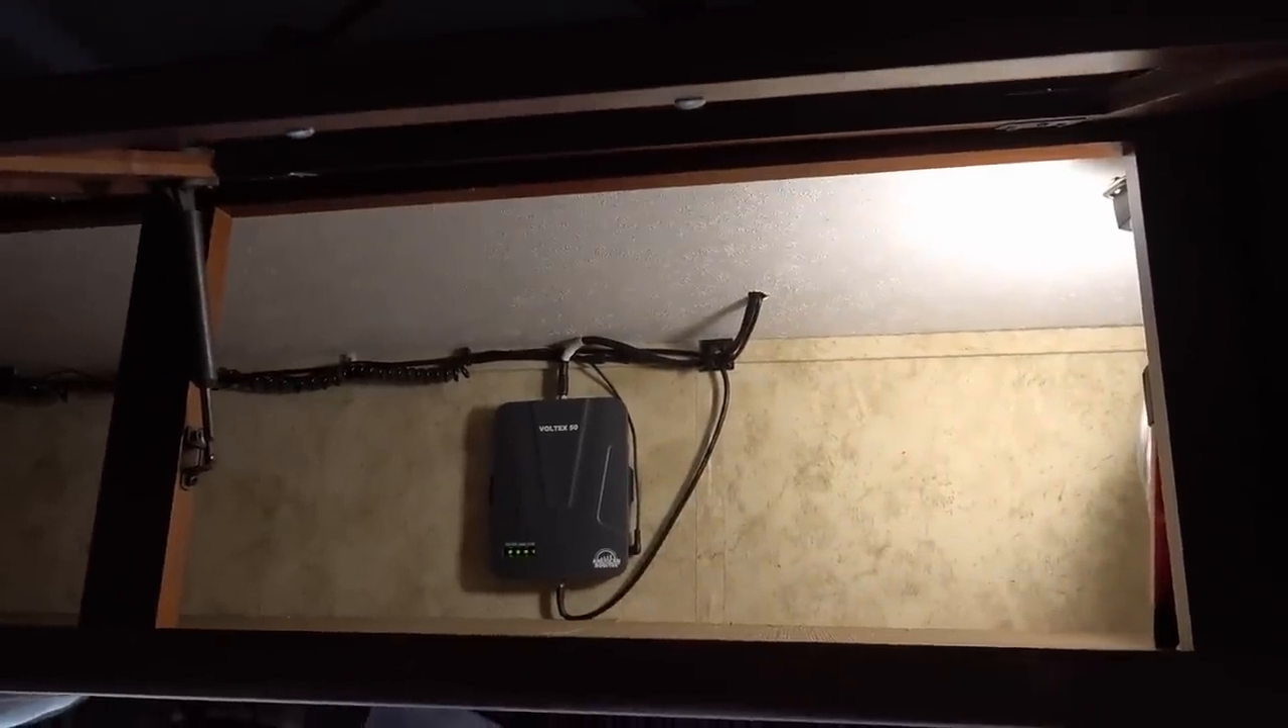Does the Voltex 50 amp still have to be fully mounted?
No.